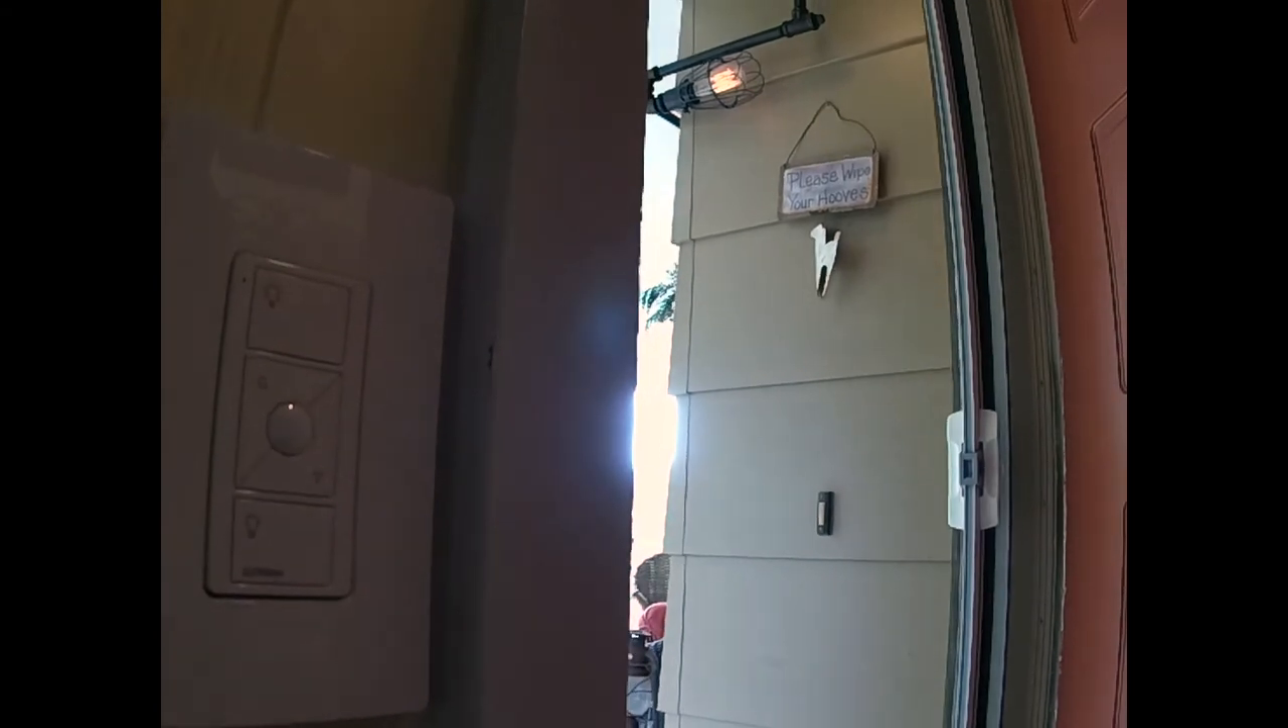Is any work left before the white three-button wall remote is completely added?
No.